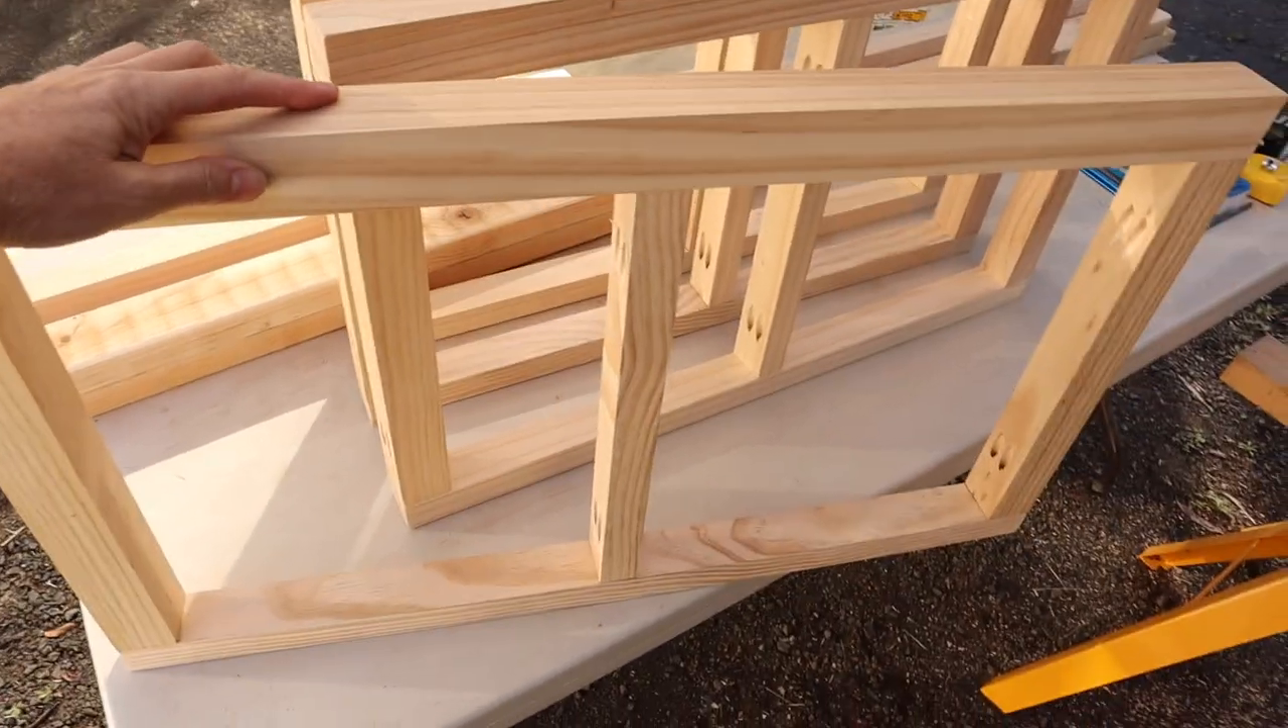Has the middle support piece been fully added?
Yes.